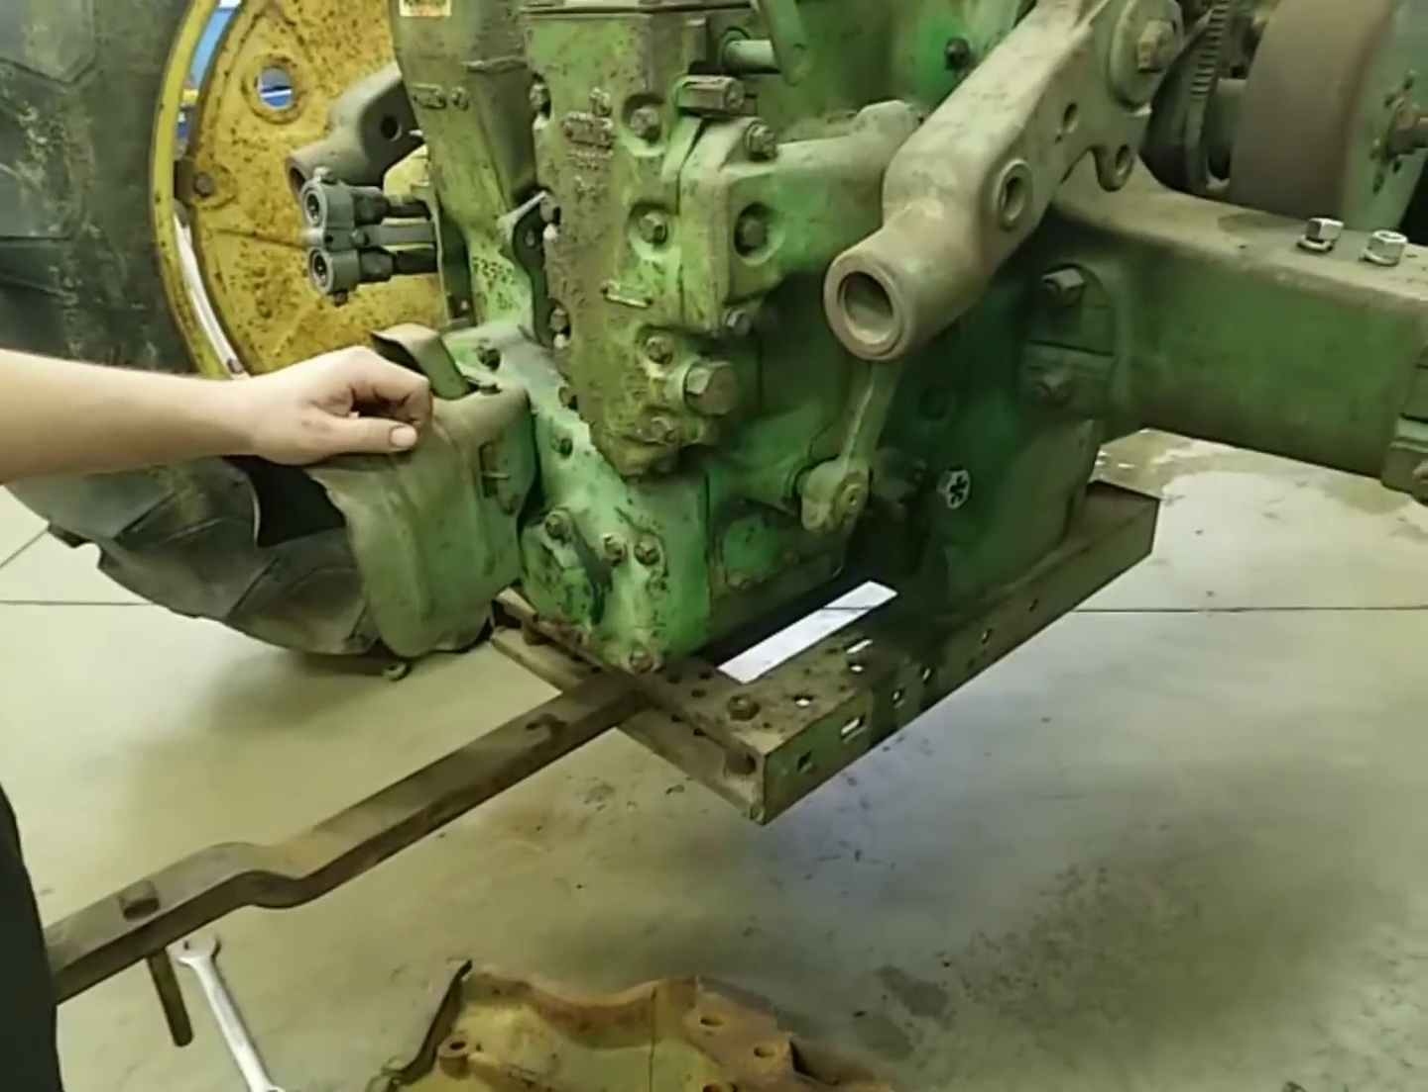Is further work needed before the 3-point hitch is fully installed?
Yes.